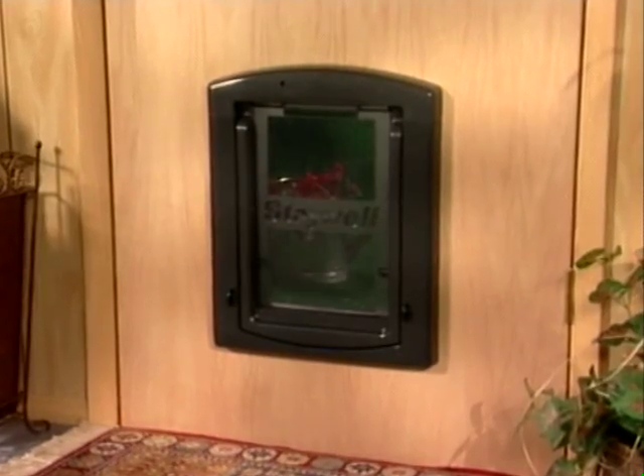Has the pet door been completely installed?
Yes.